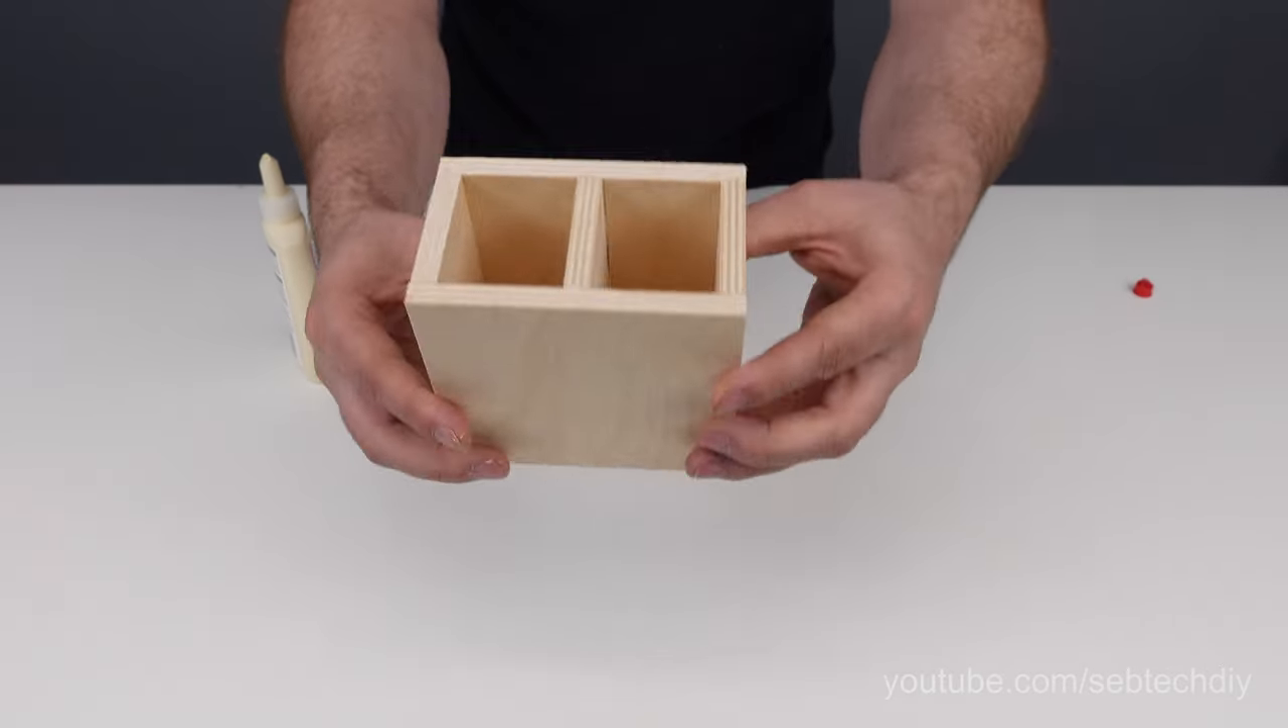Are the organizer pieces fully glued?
Yes.